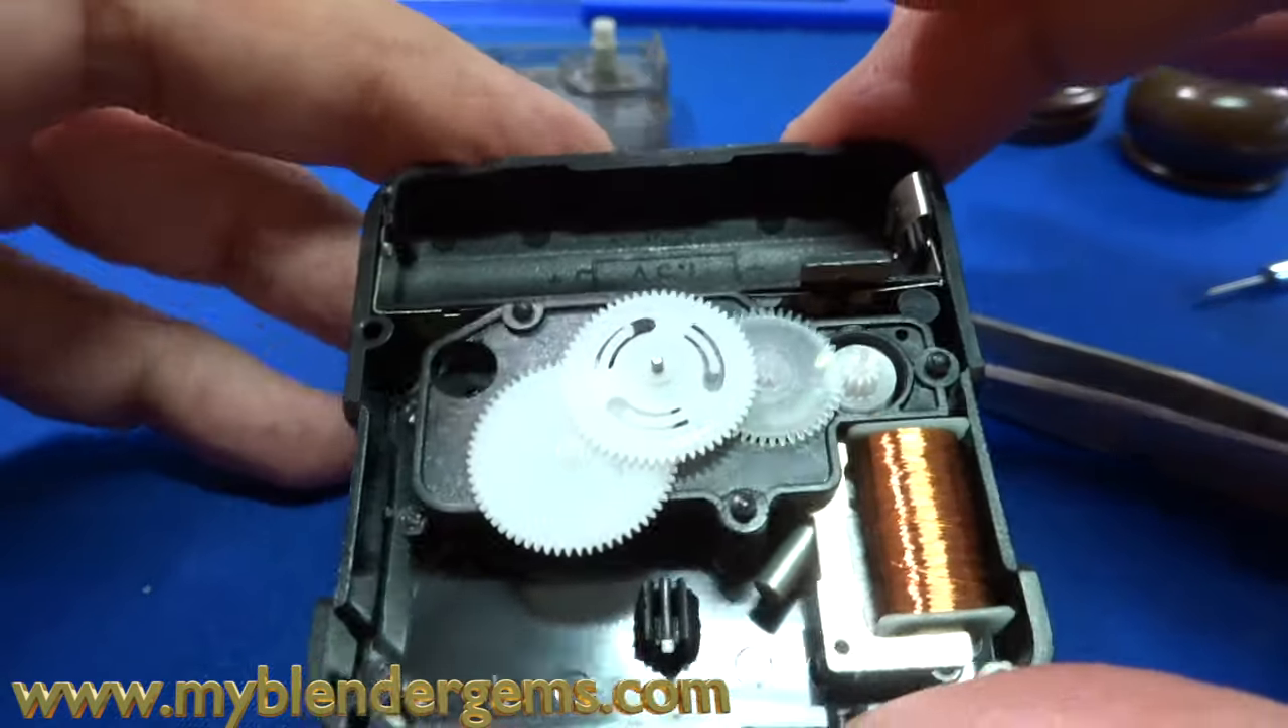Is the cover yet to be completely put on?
Yes.